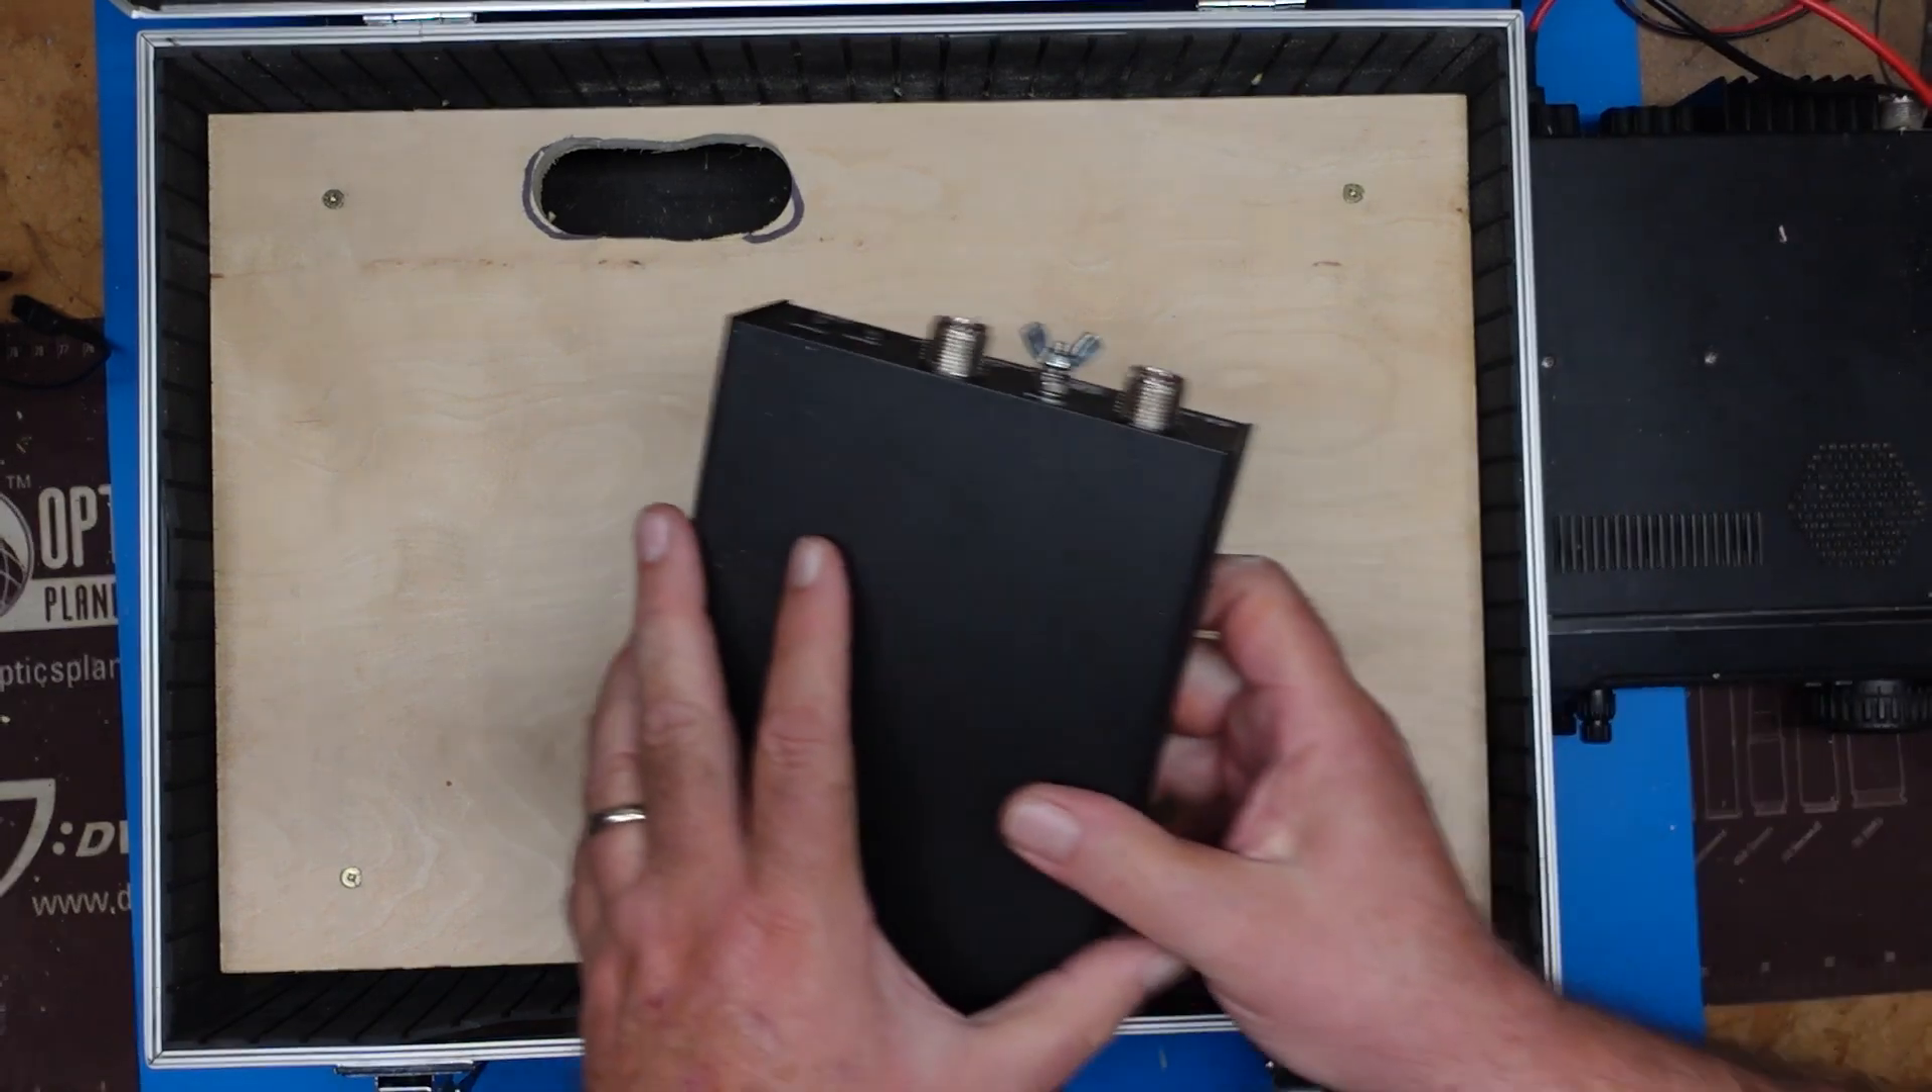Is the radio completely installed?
No.